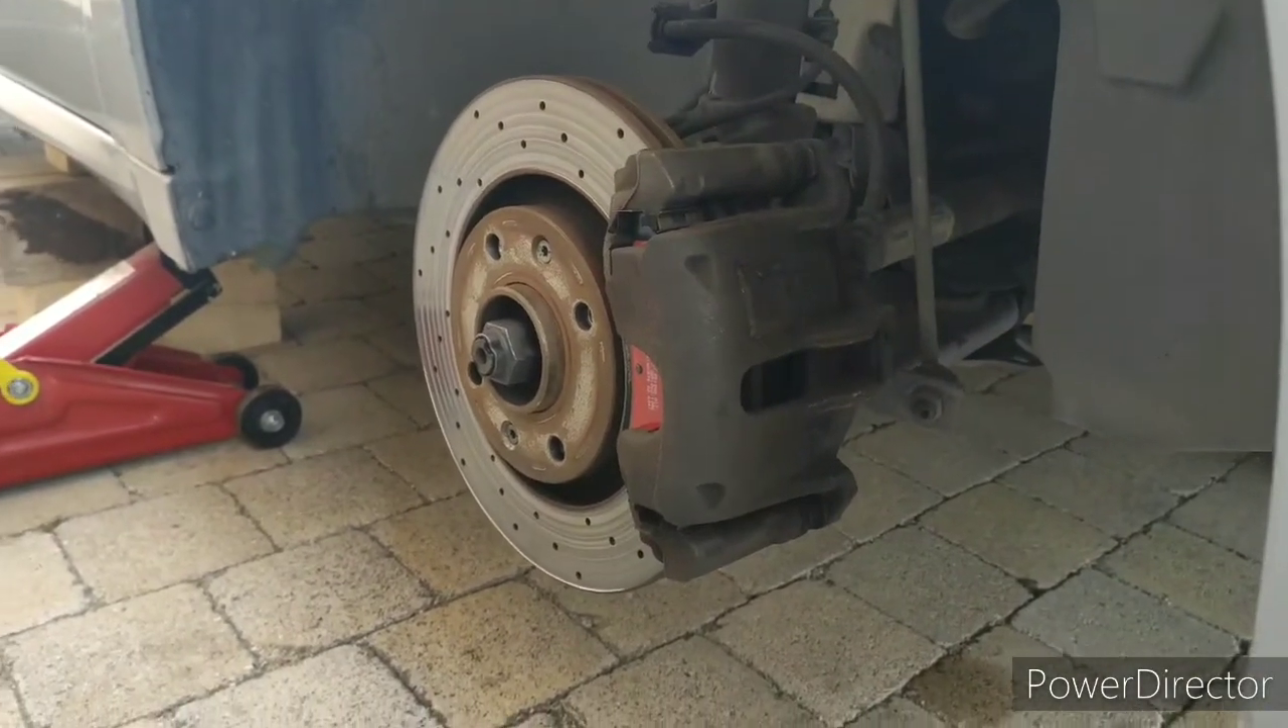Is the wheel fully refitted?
No.